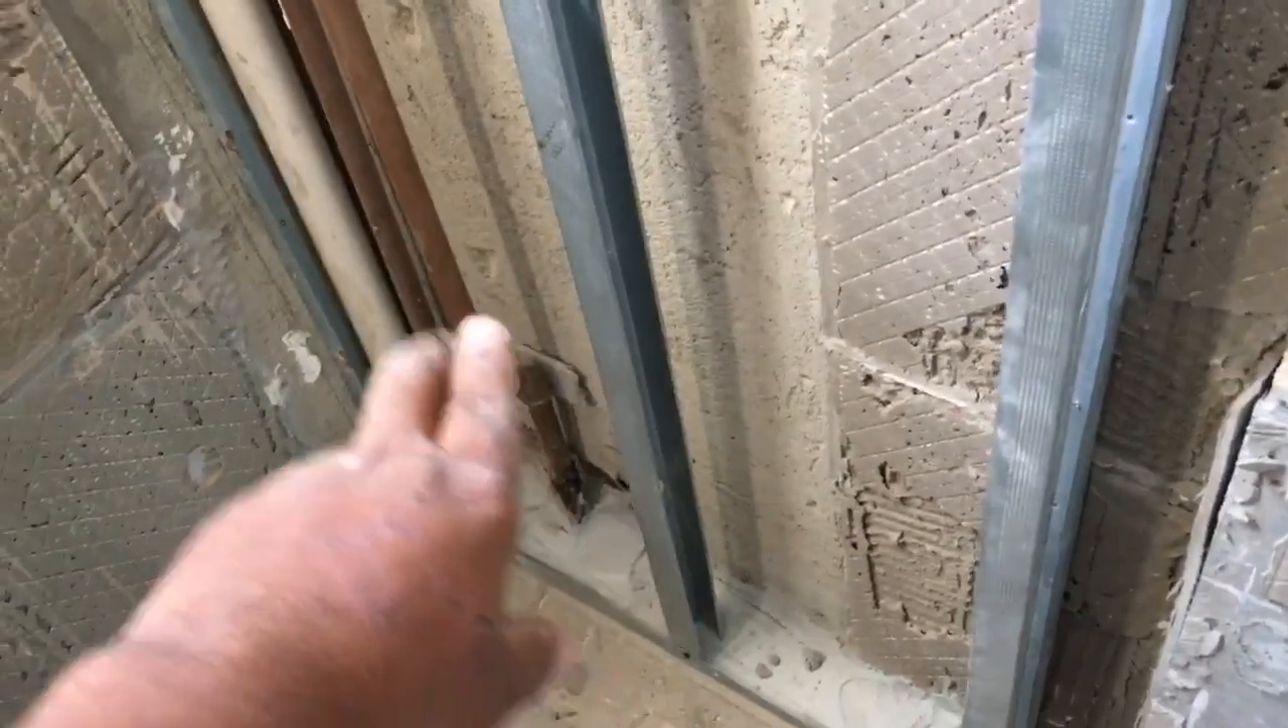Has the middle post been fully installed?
Yes.